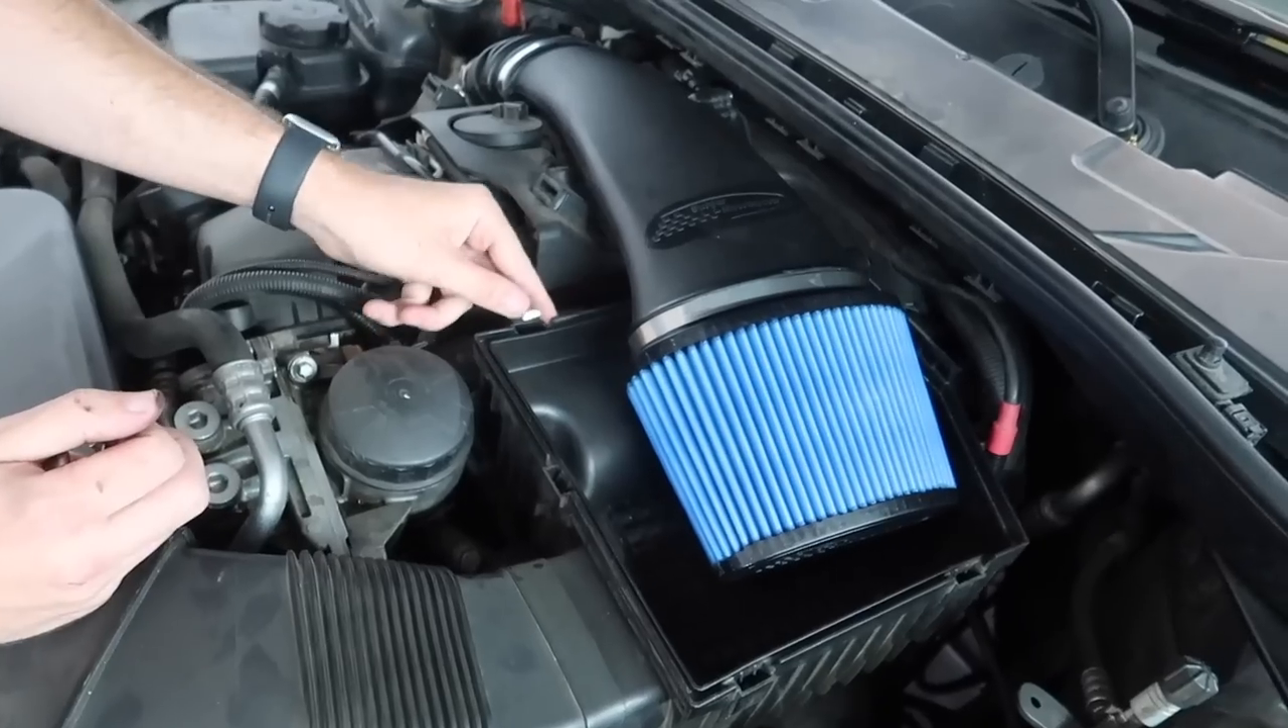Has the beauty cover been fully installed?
No.